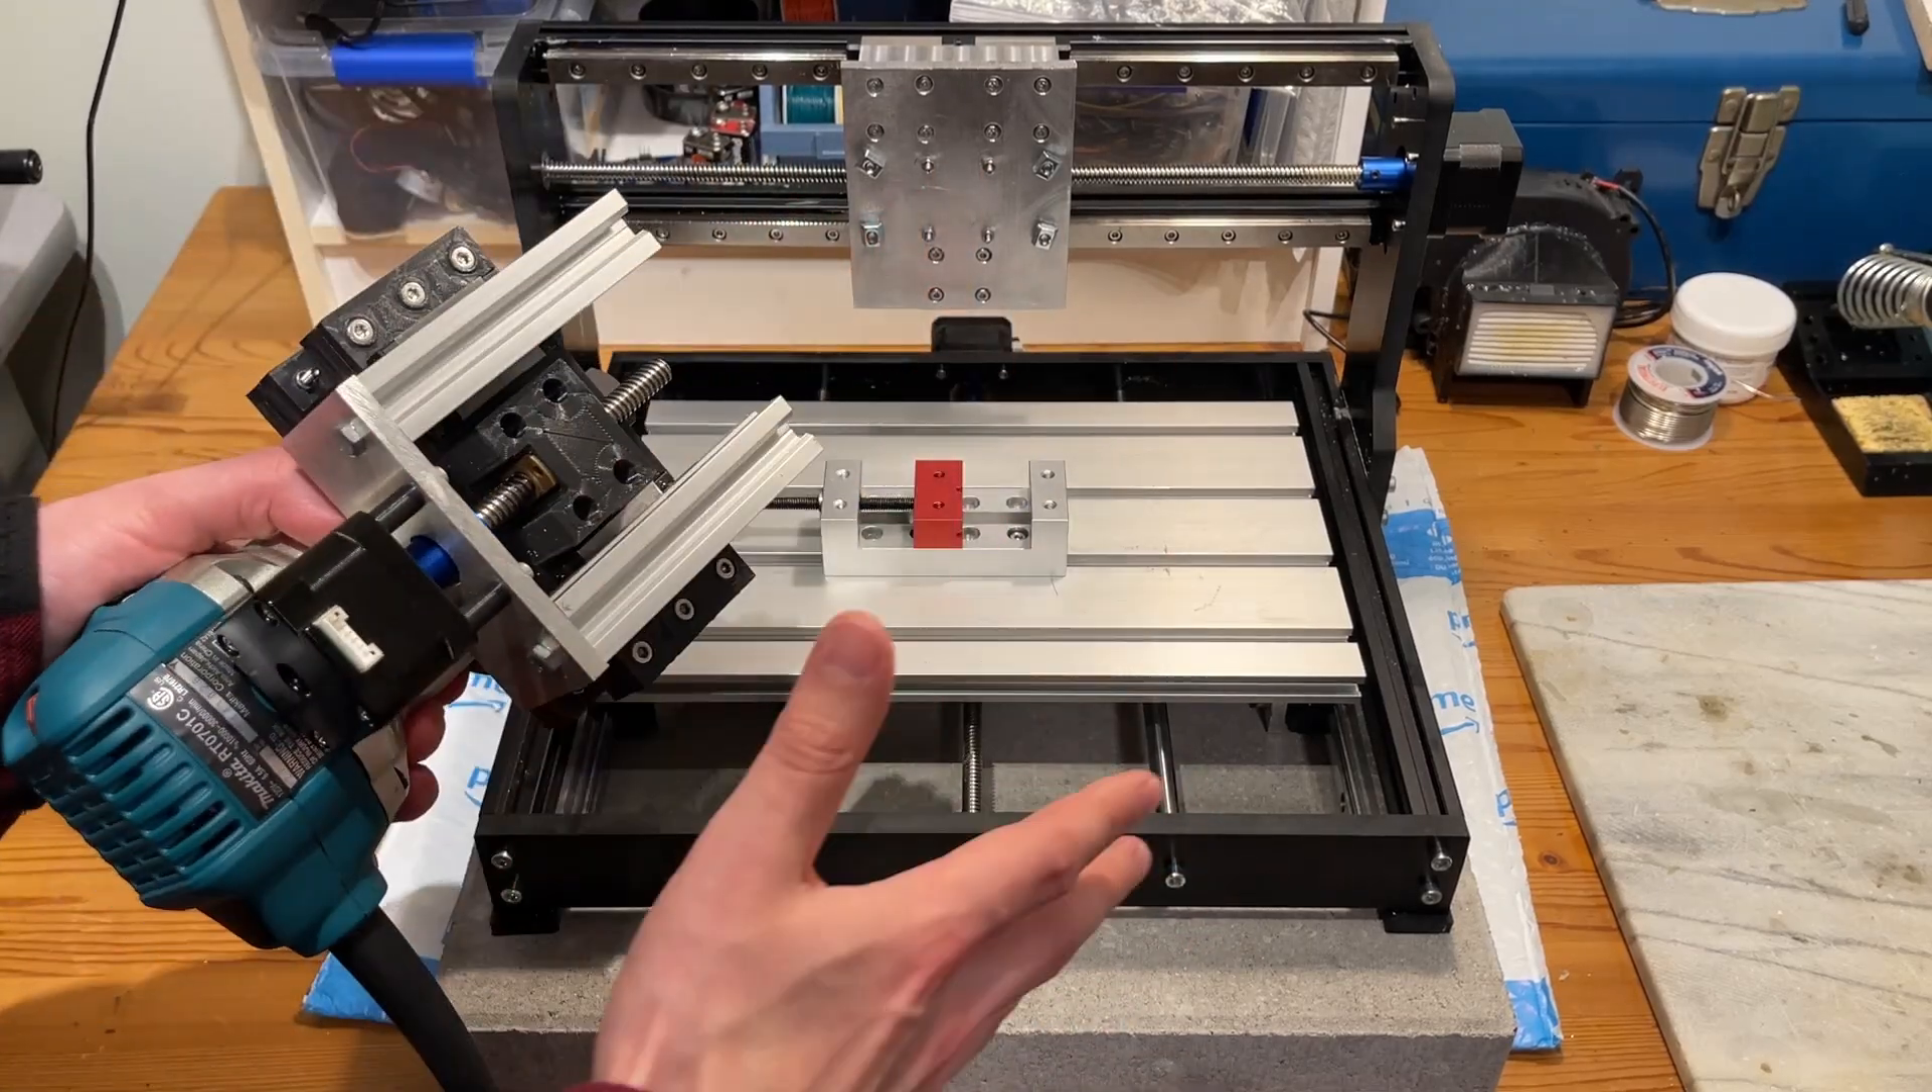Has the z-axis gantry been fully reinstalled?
No.